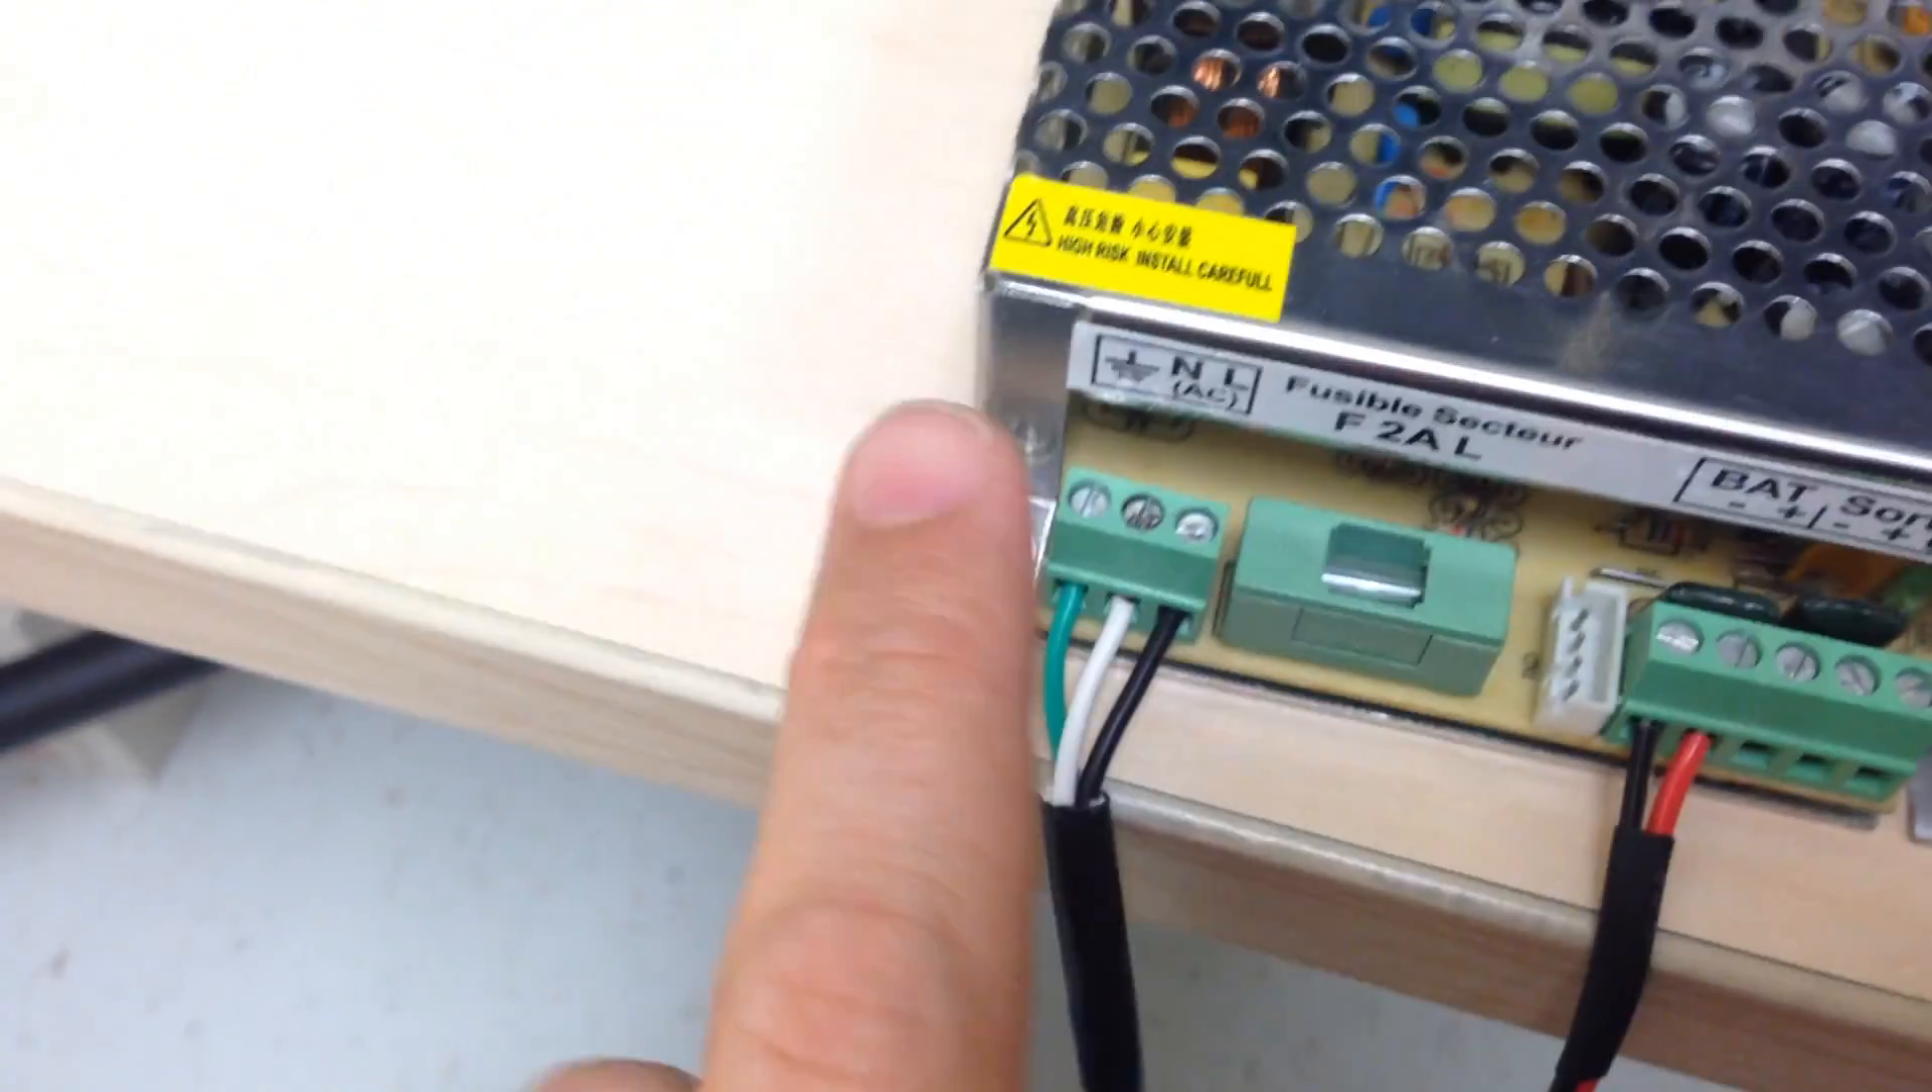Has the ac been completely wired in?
Yes.